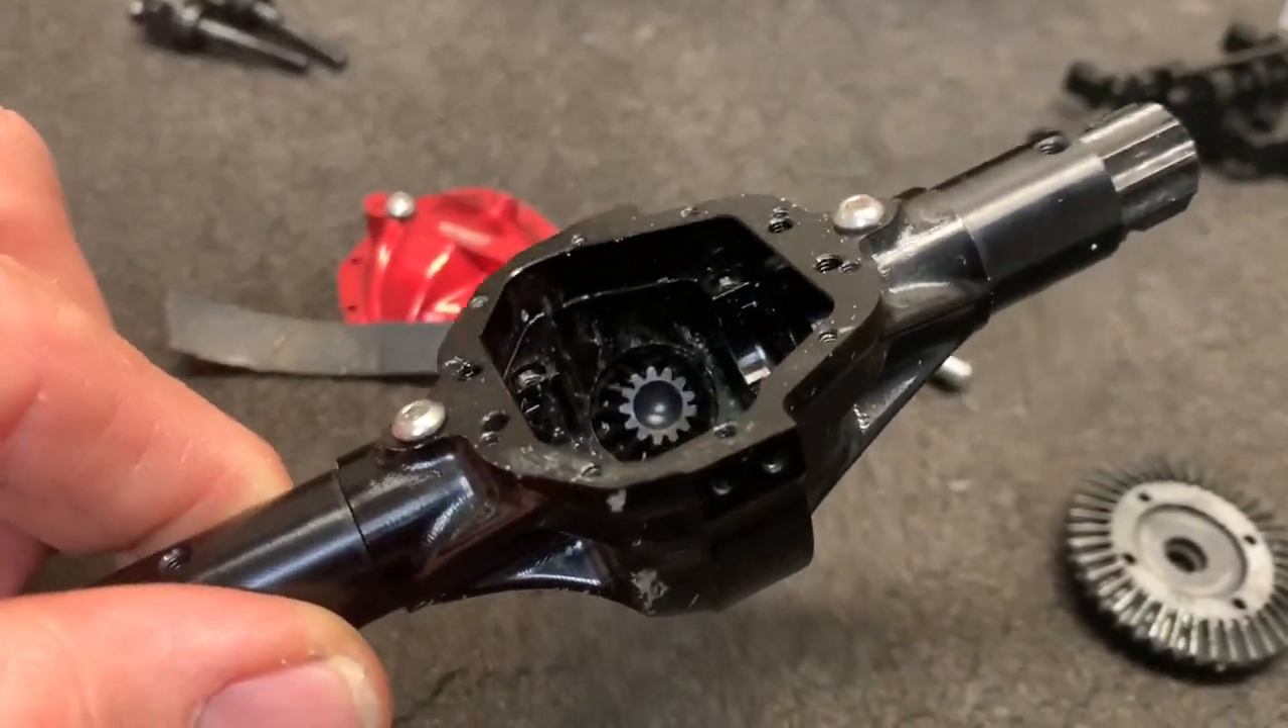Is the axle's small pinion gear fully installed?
Yes.